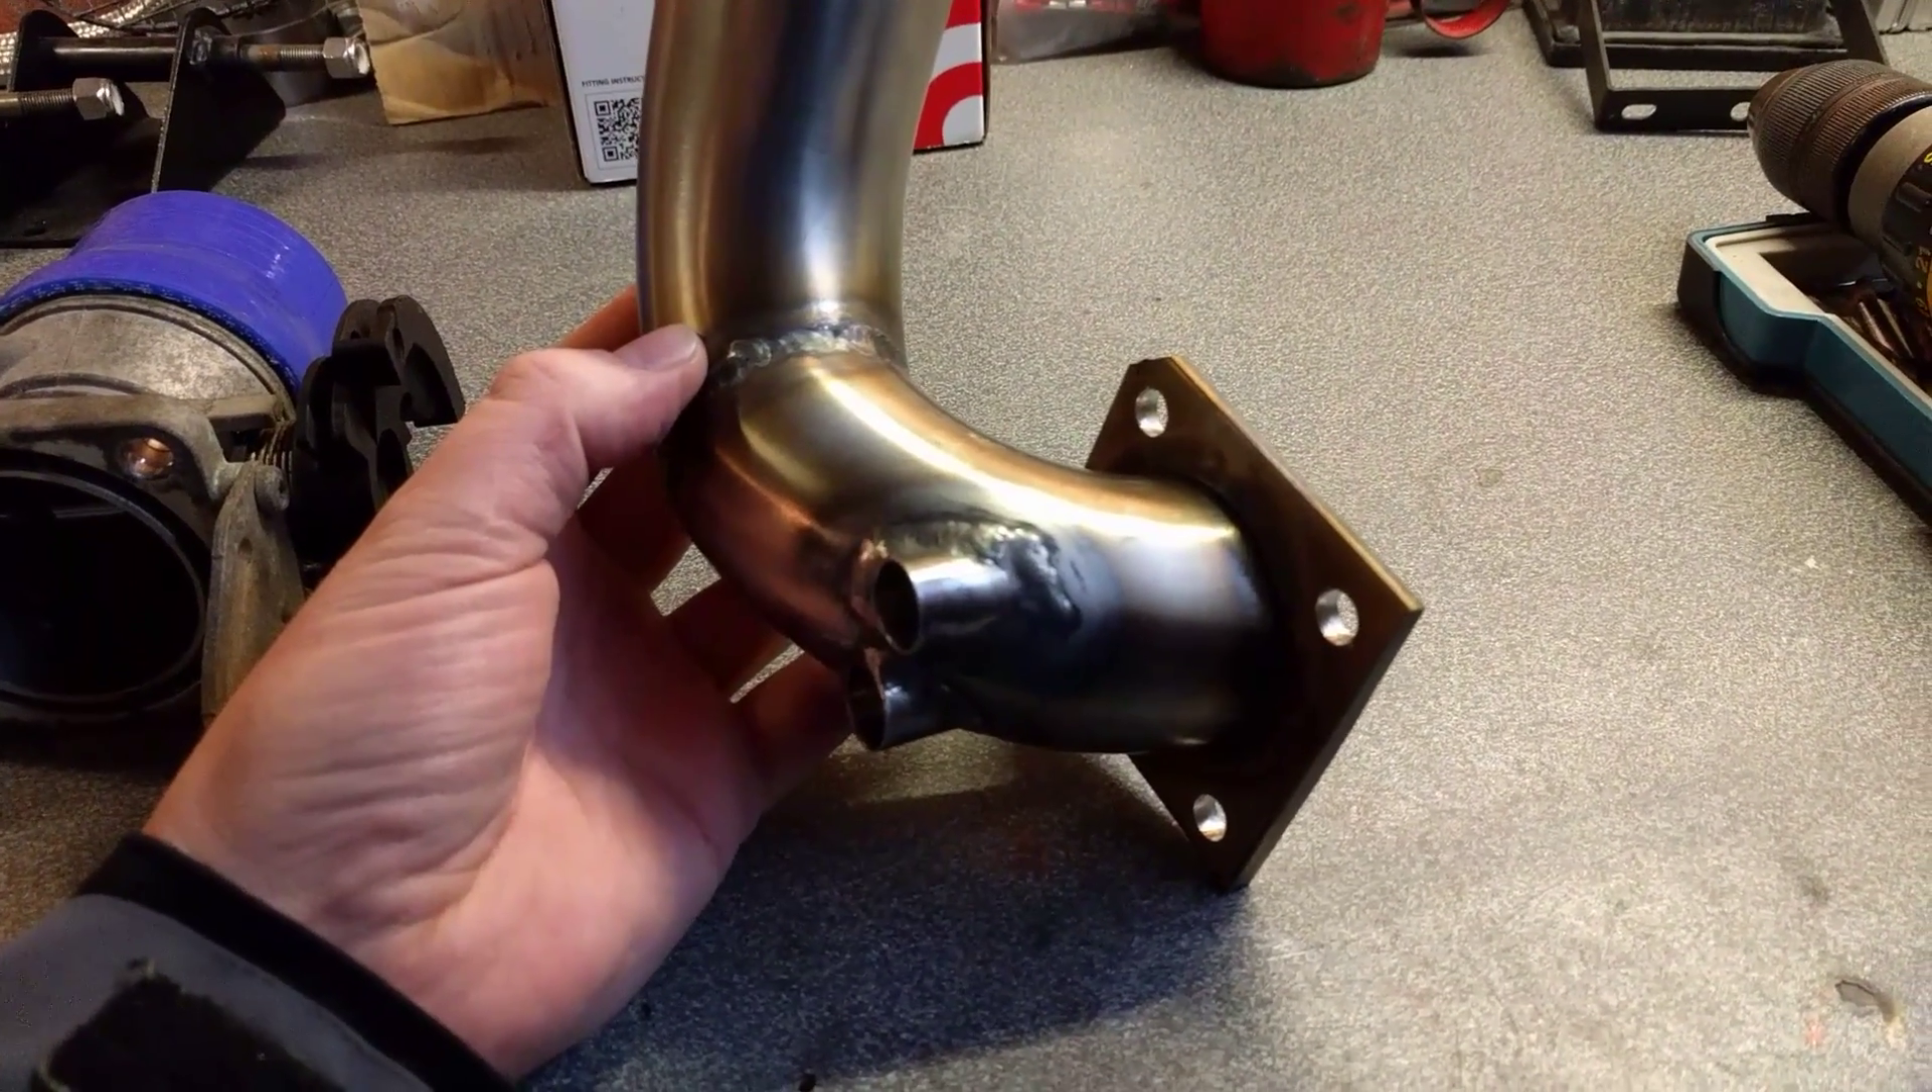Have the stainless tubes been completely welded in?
Yes.